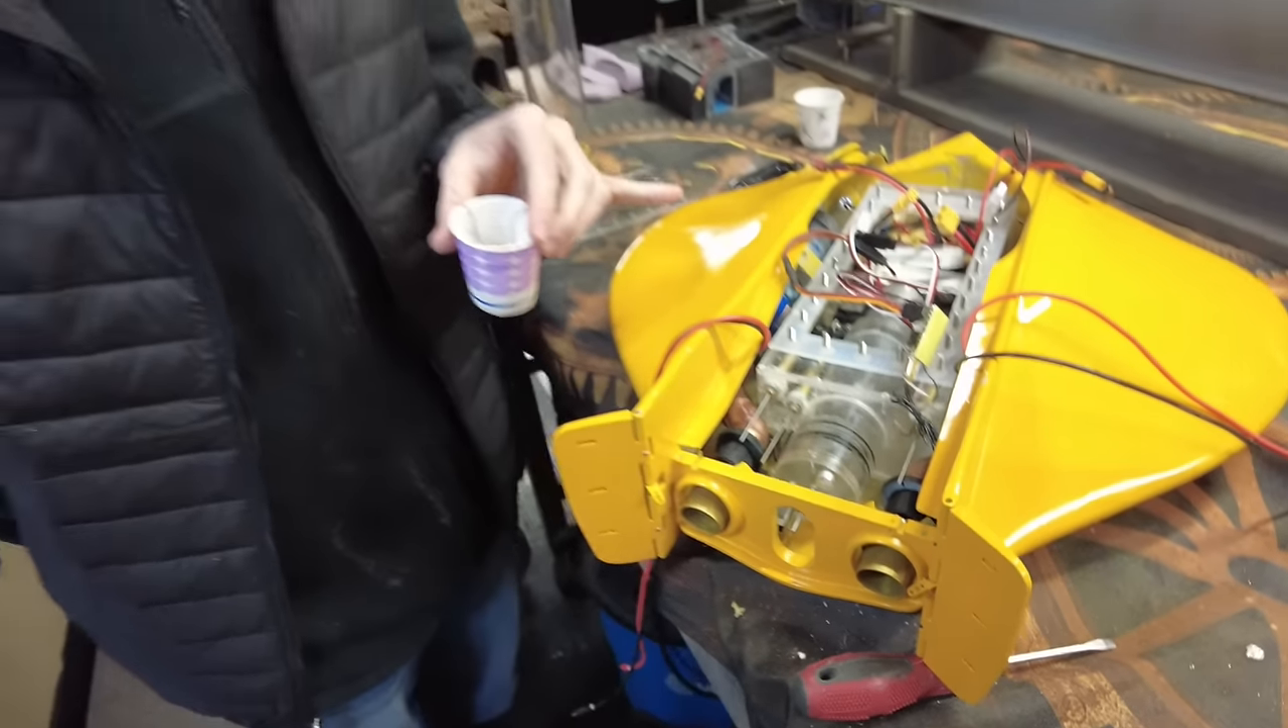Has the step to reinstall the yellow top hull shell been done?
No.